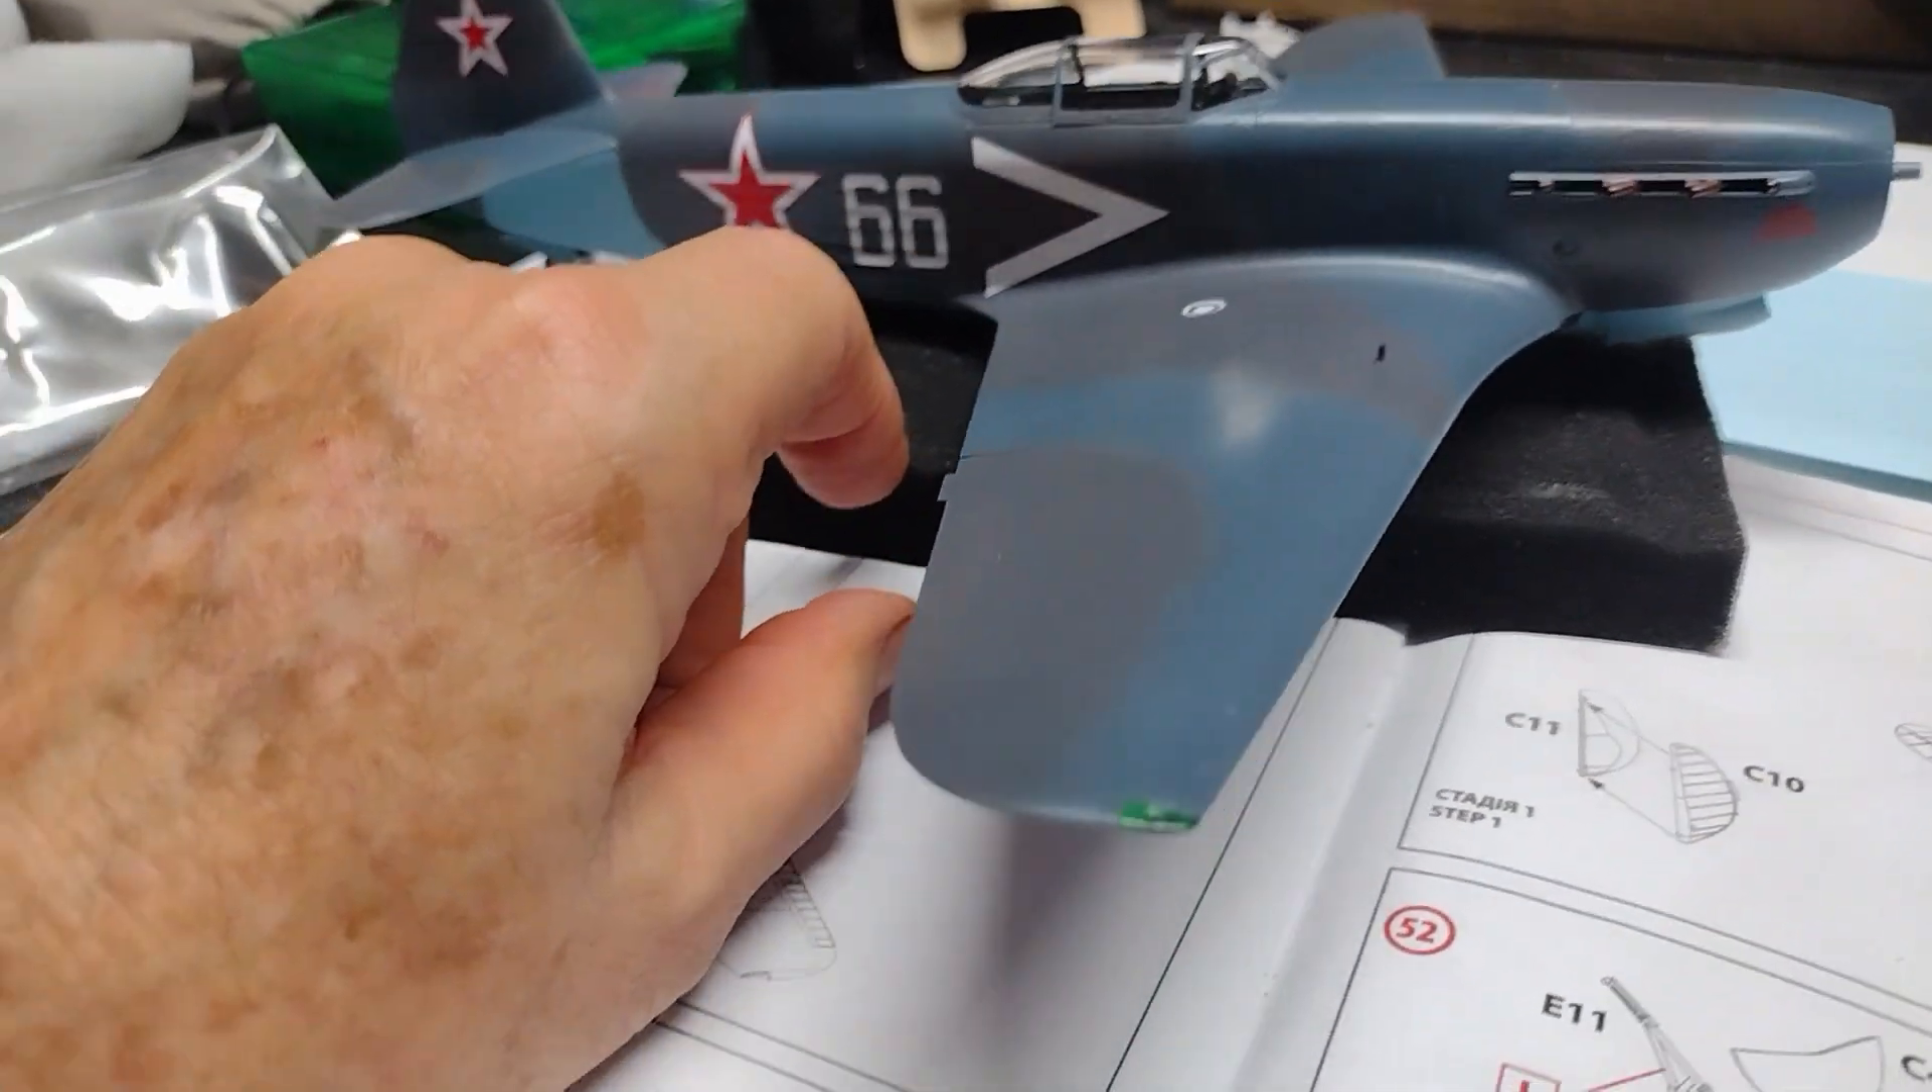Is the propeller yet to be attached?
Yes.